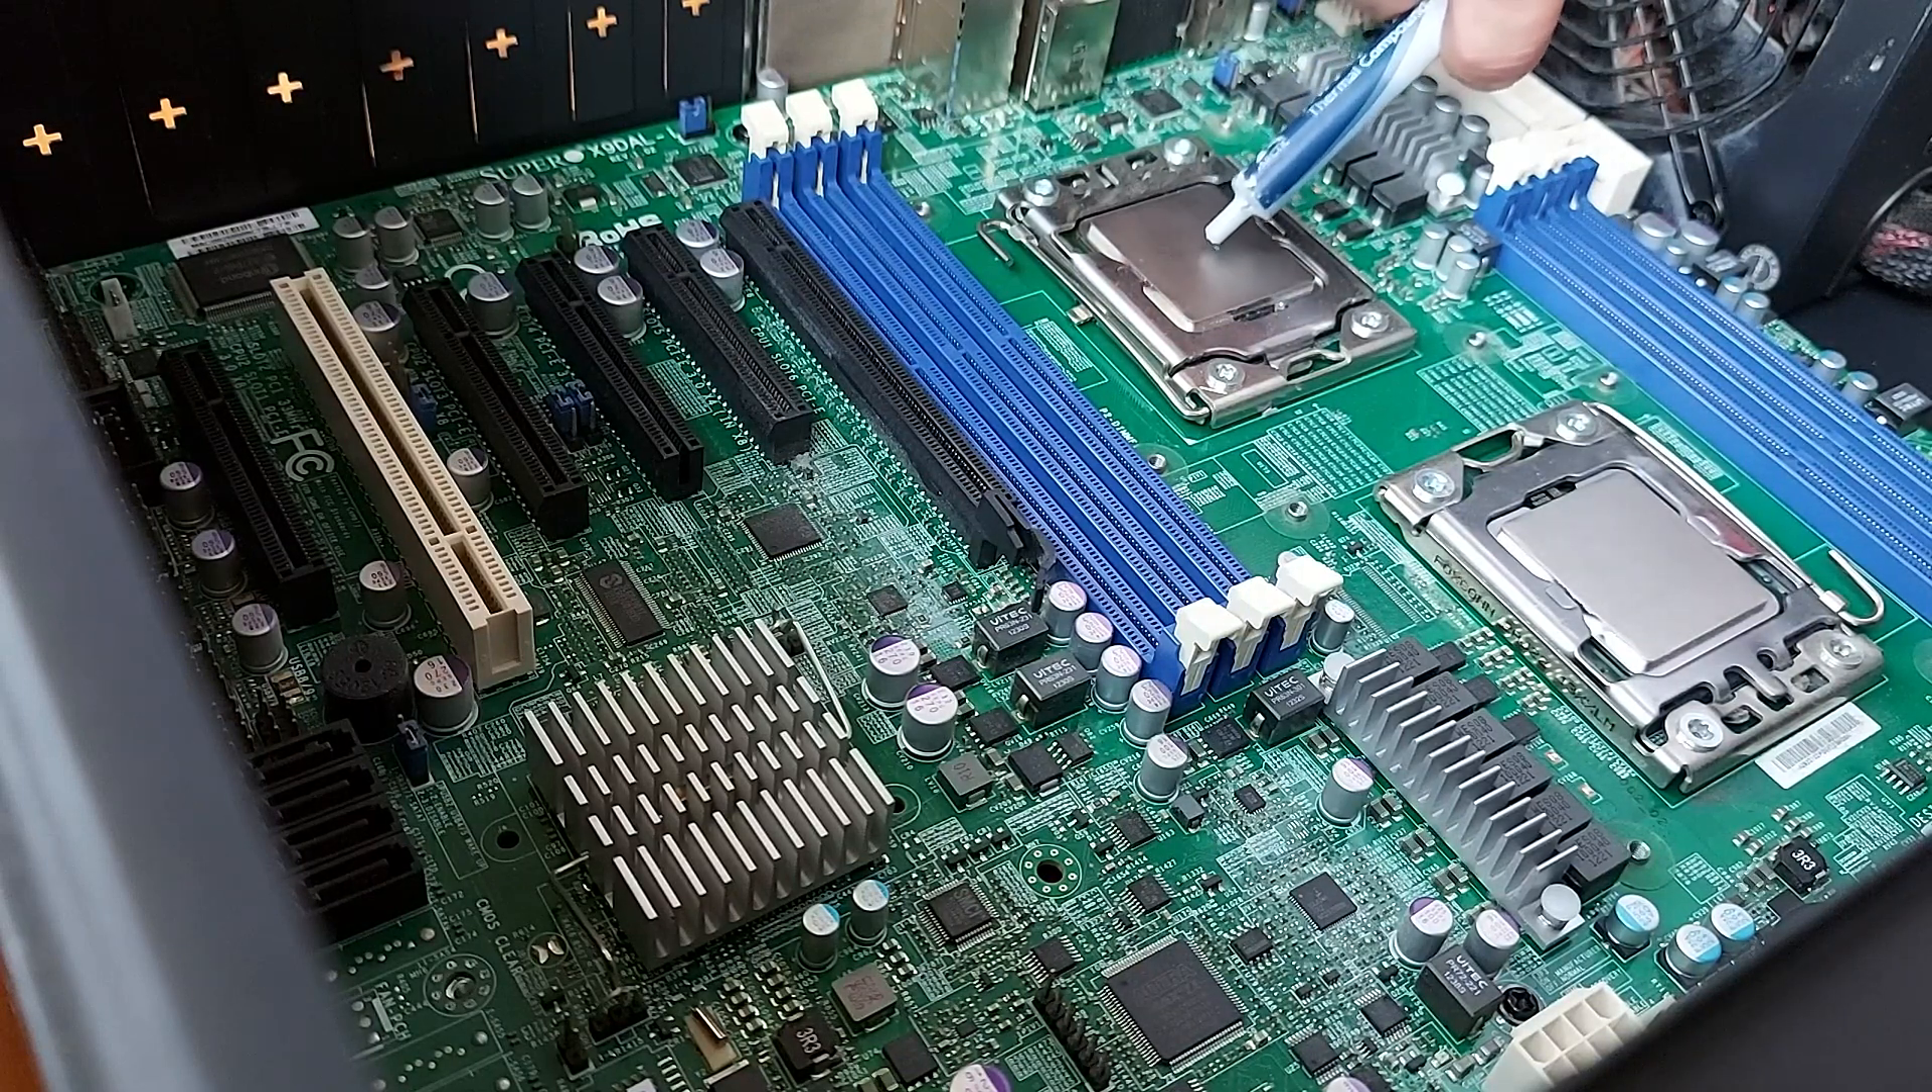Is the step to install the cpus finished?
Yes.